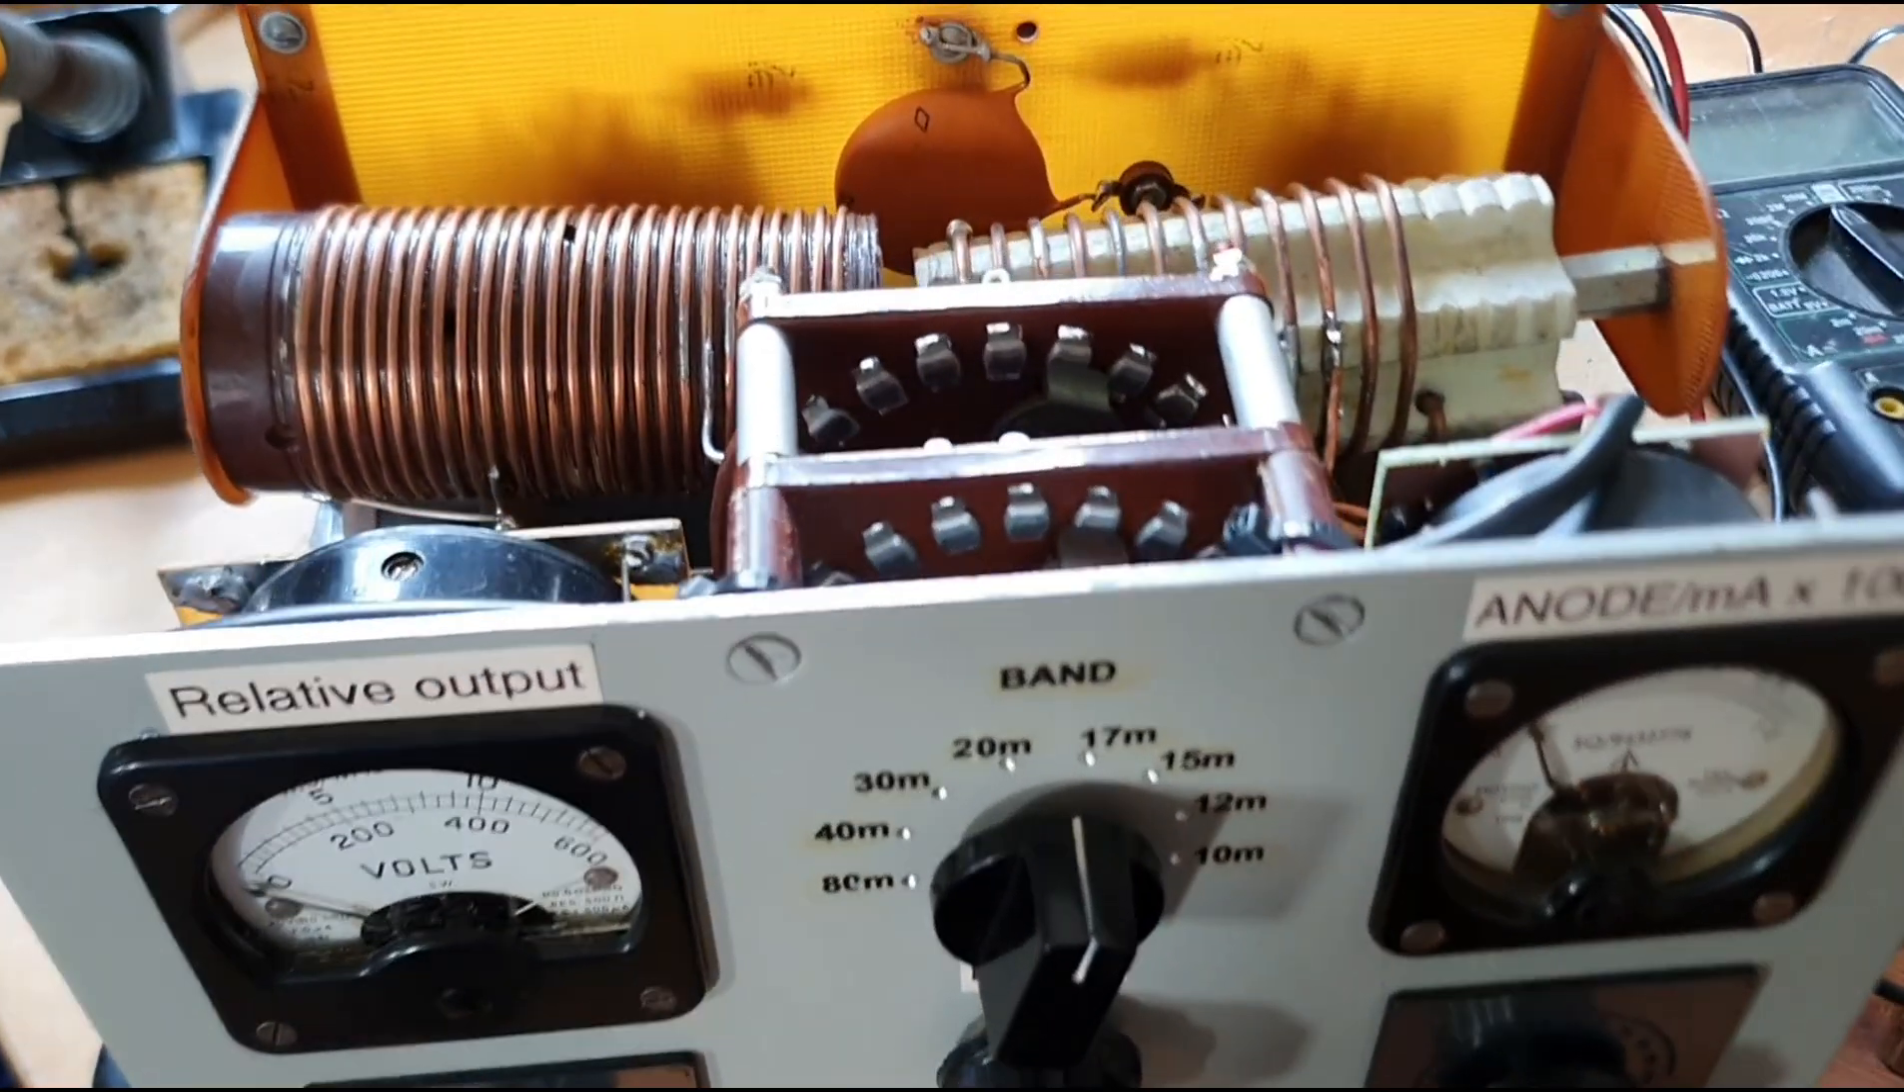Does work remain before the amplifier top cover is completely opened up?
No.